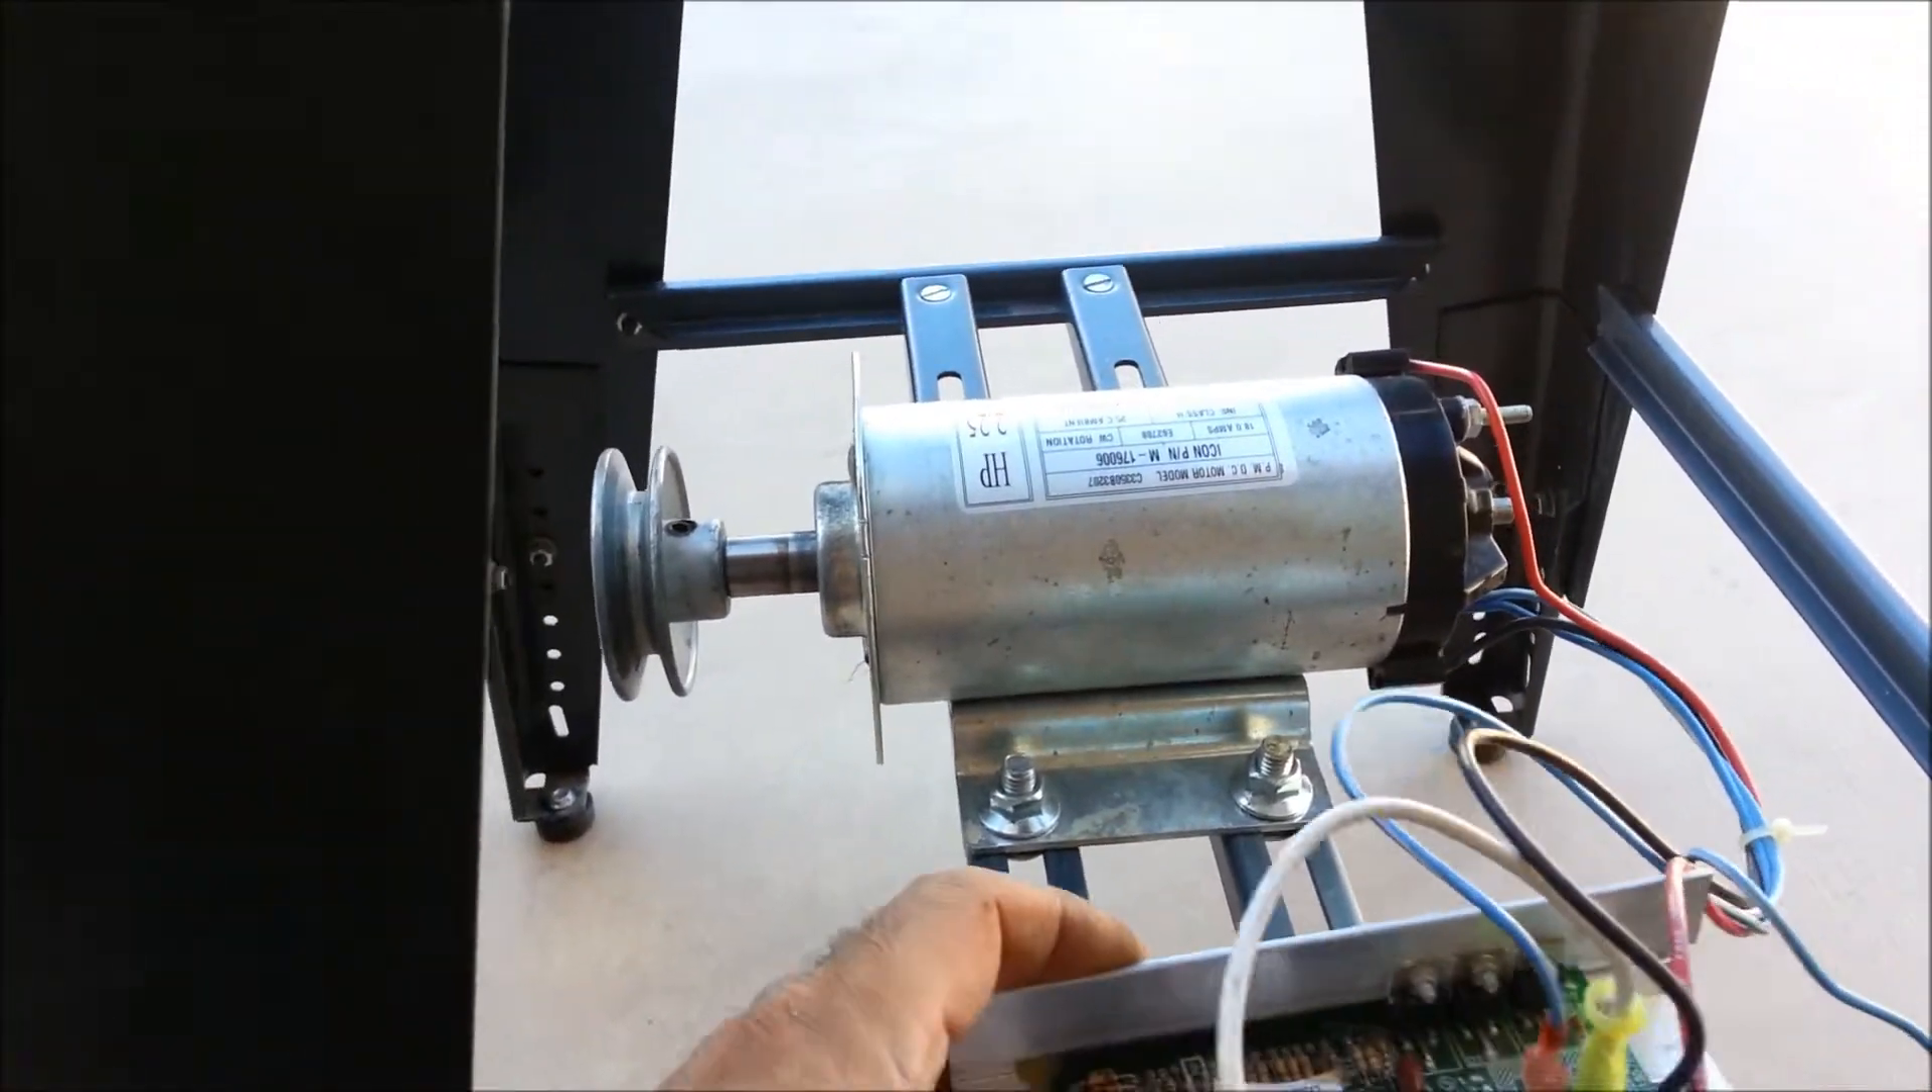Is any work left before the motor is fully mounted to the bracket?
No.